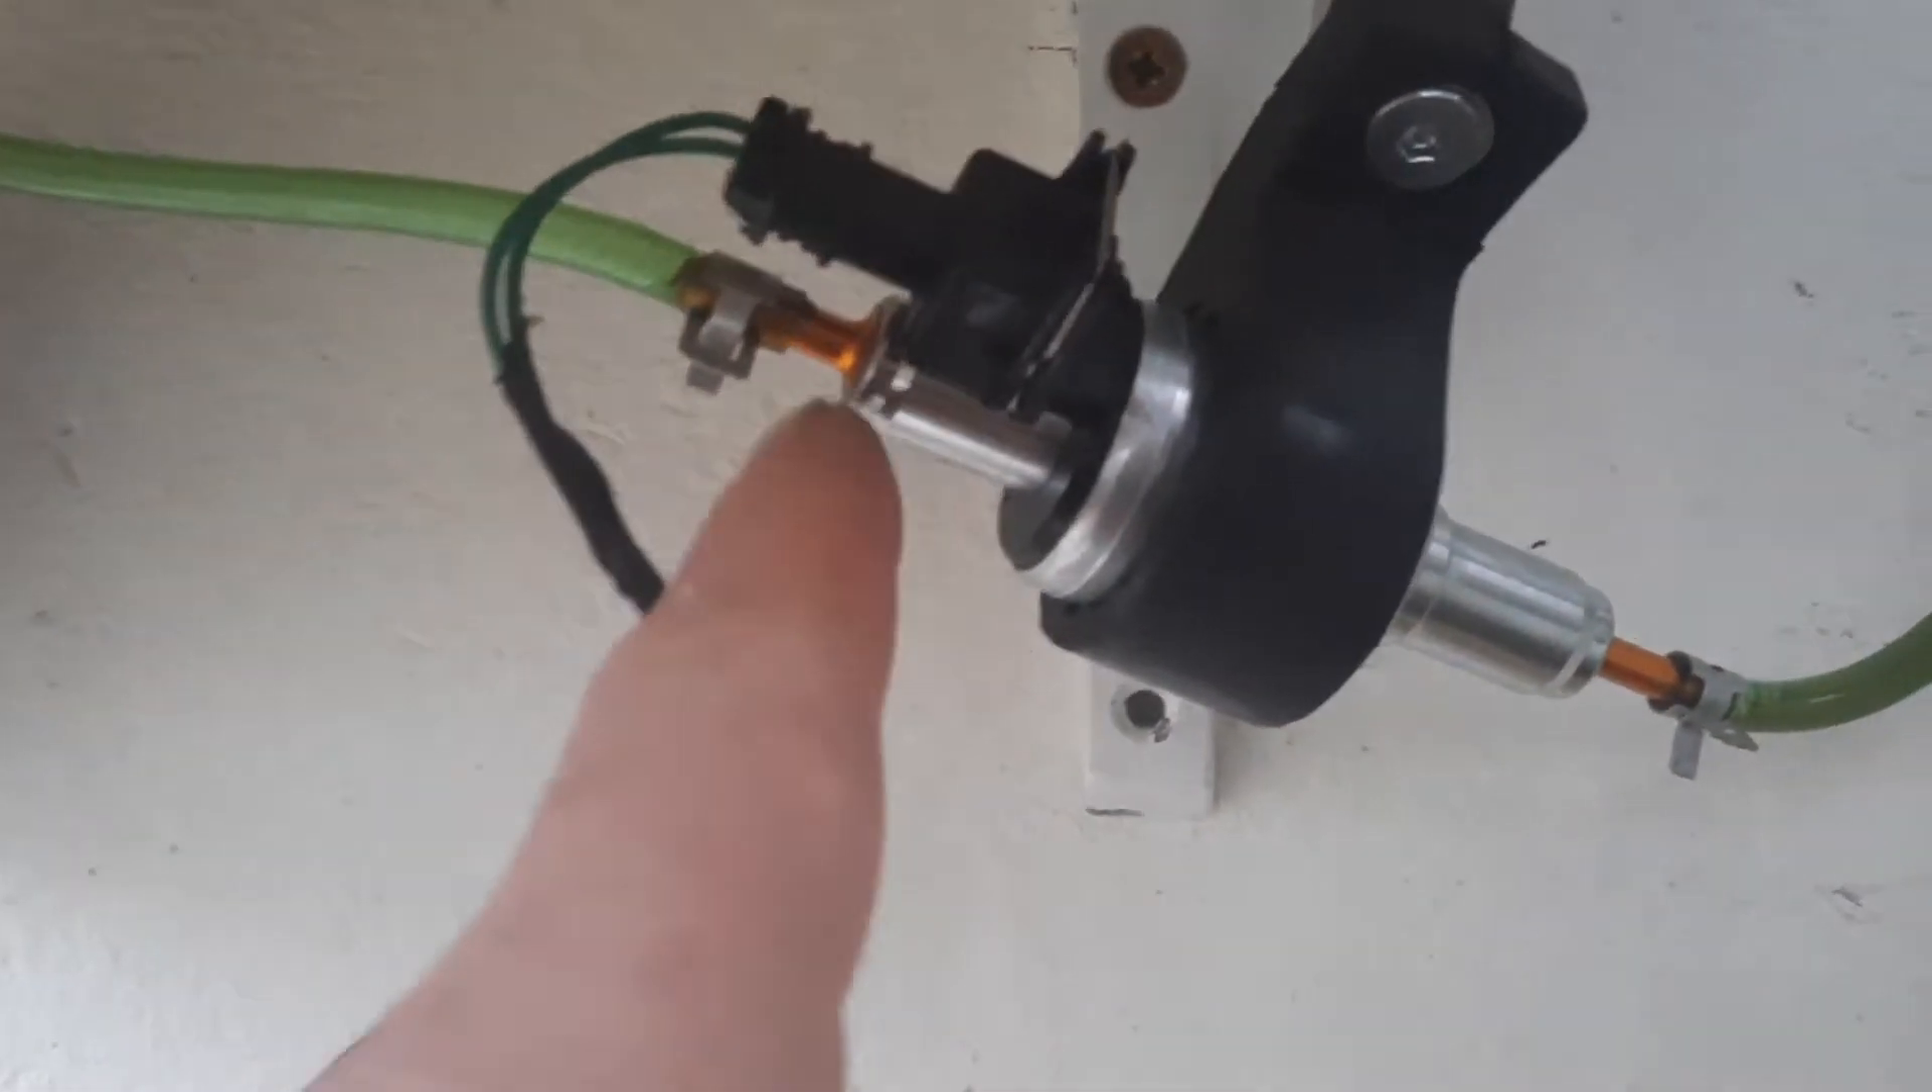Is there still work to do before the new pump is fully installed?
No.